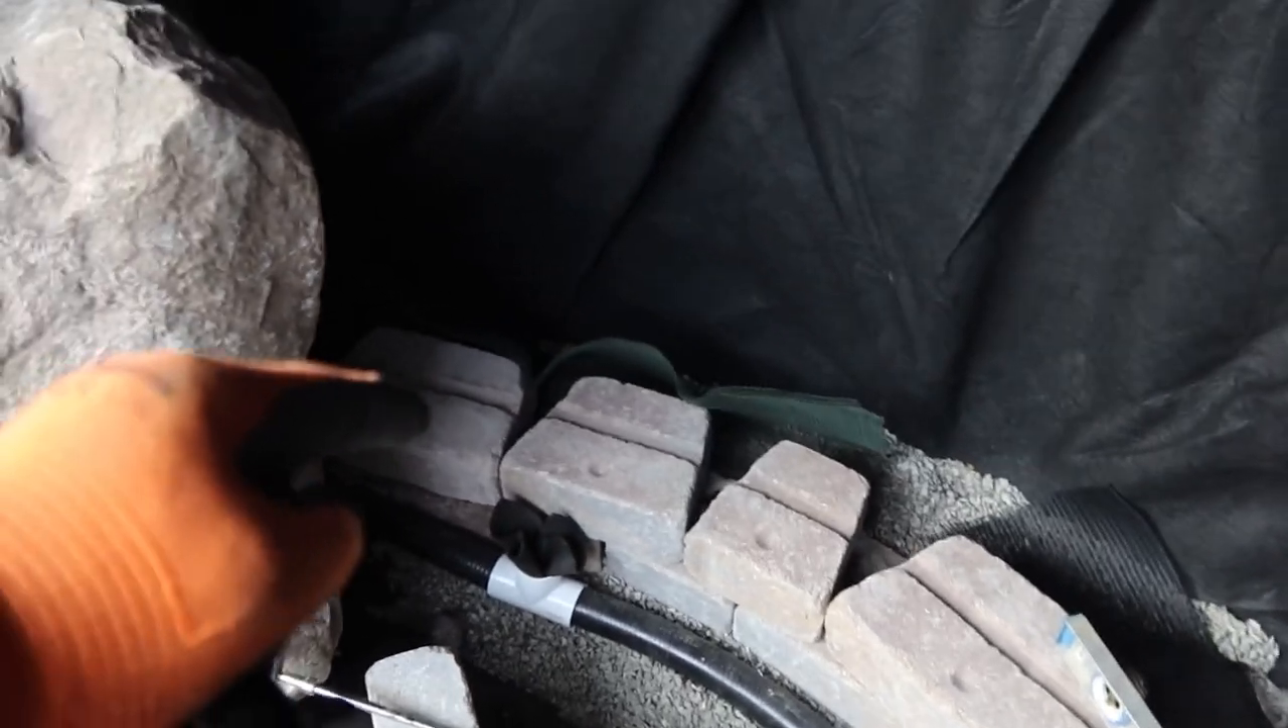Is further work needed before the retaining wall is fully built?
Yes.